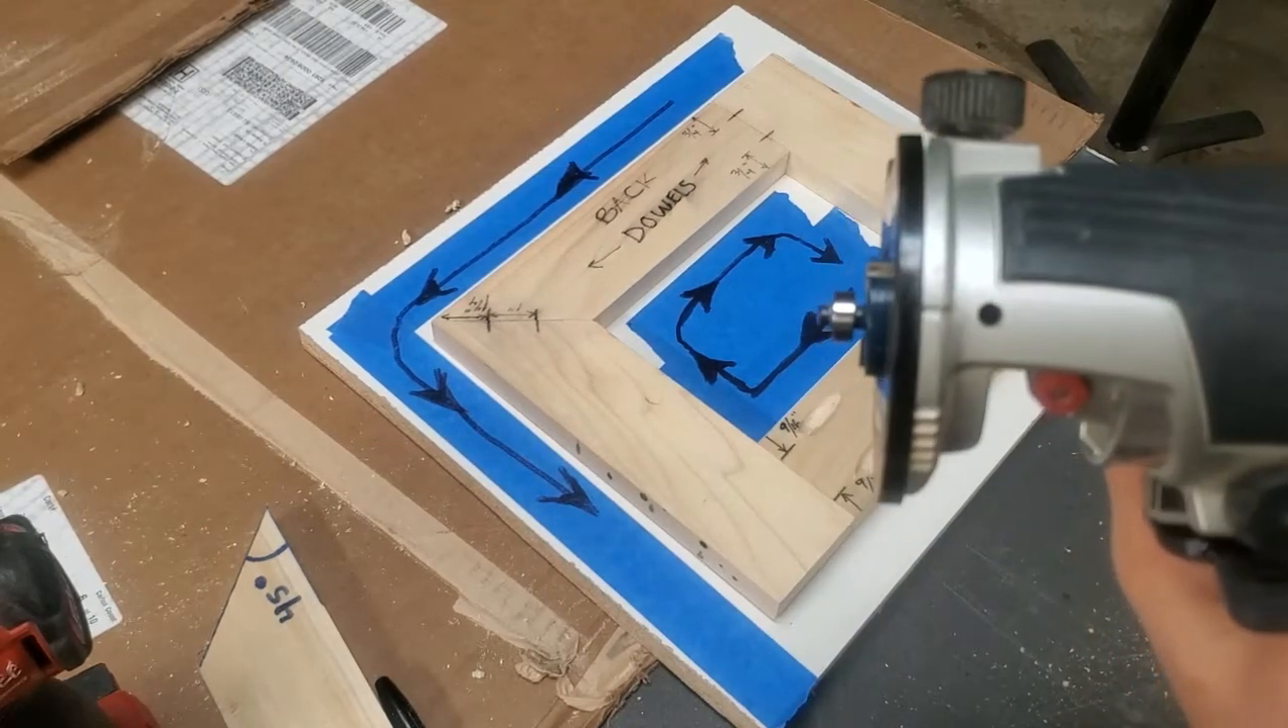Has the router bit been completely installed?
Yes.